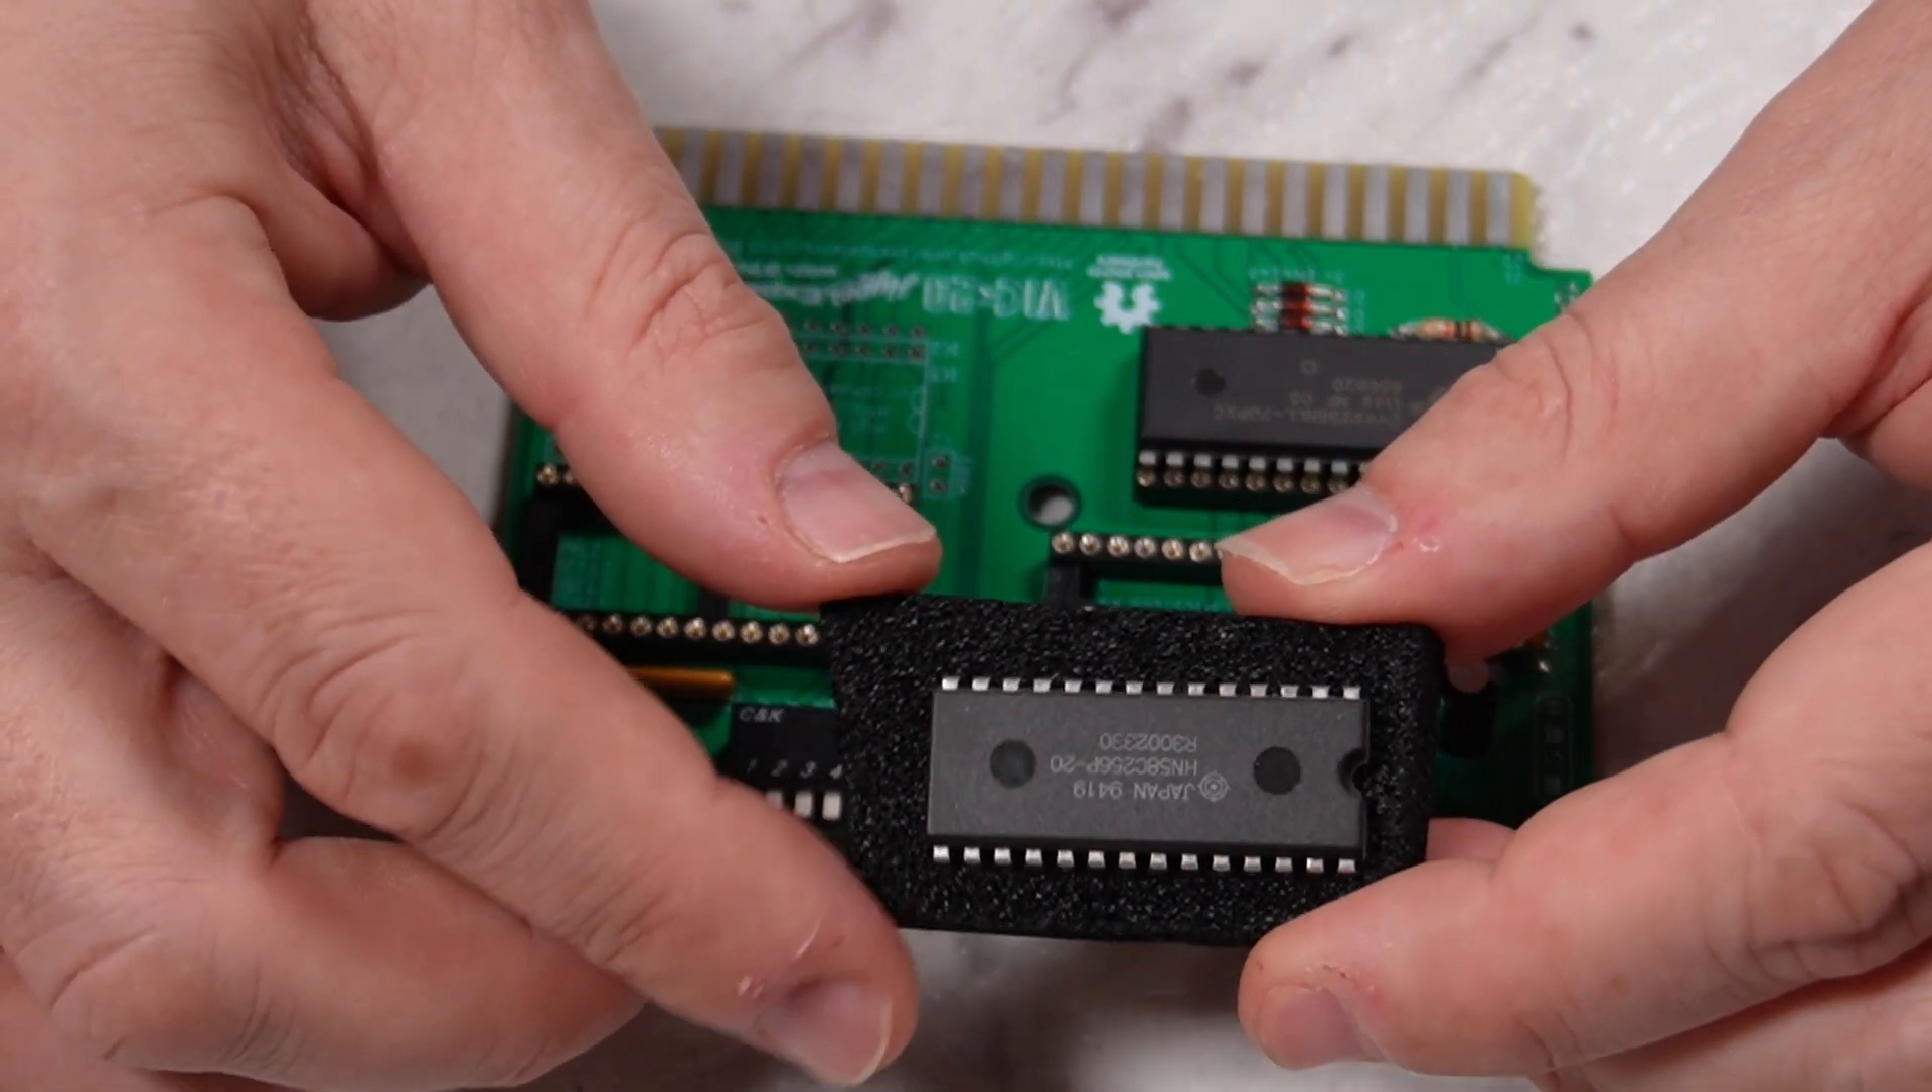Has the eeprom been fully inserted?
No.